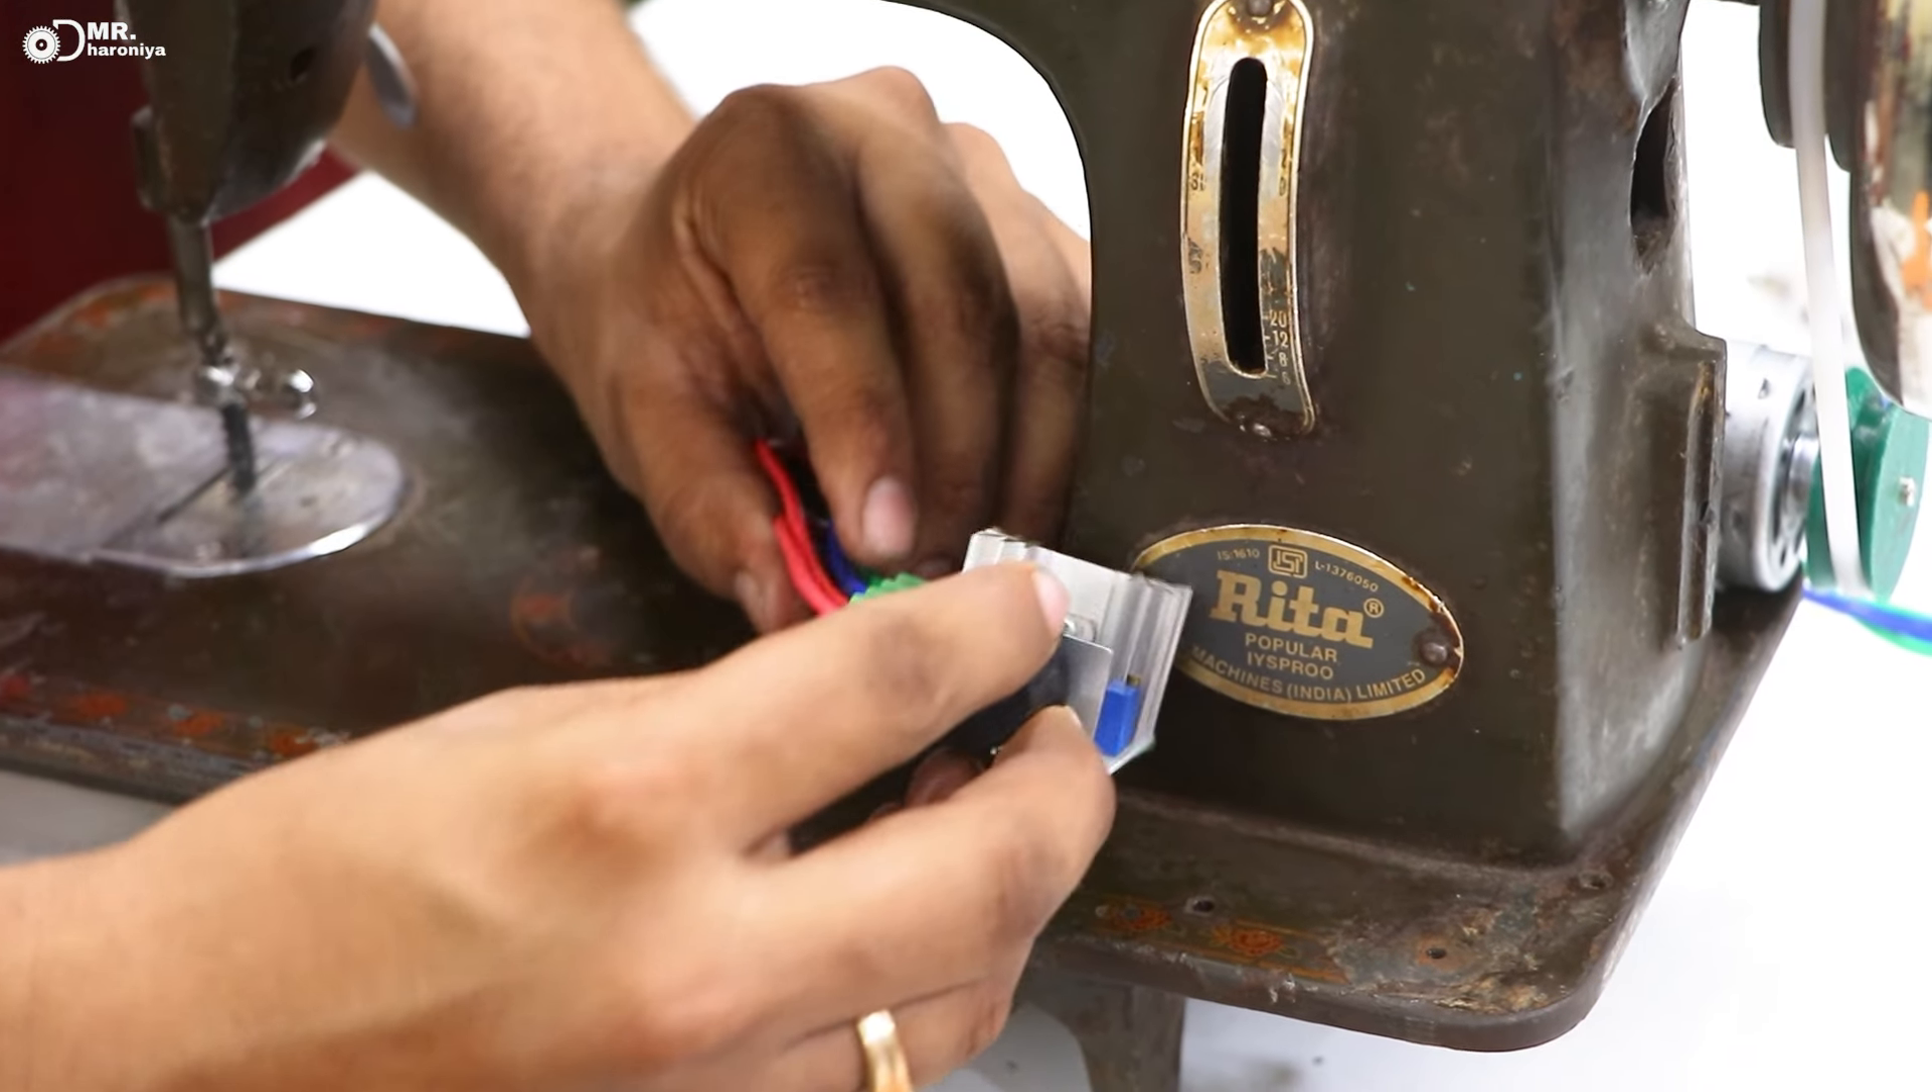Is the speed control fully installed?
No.